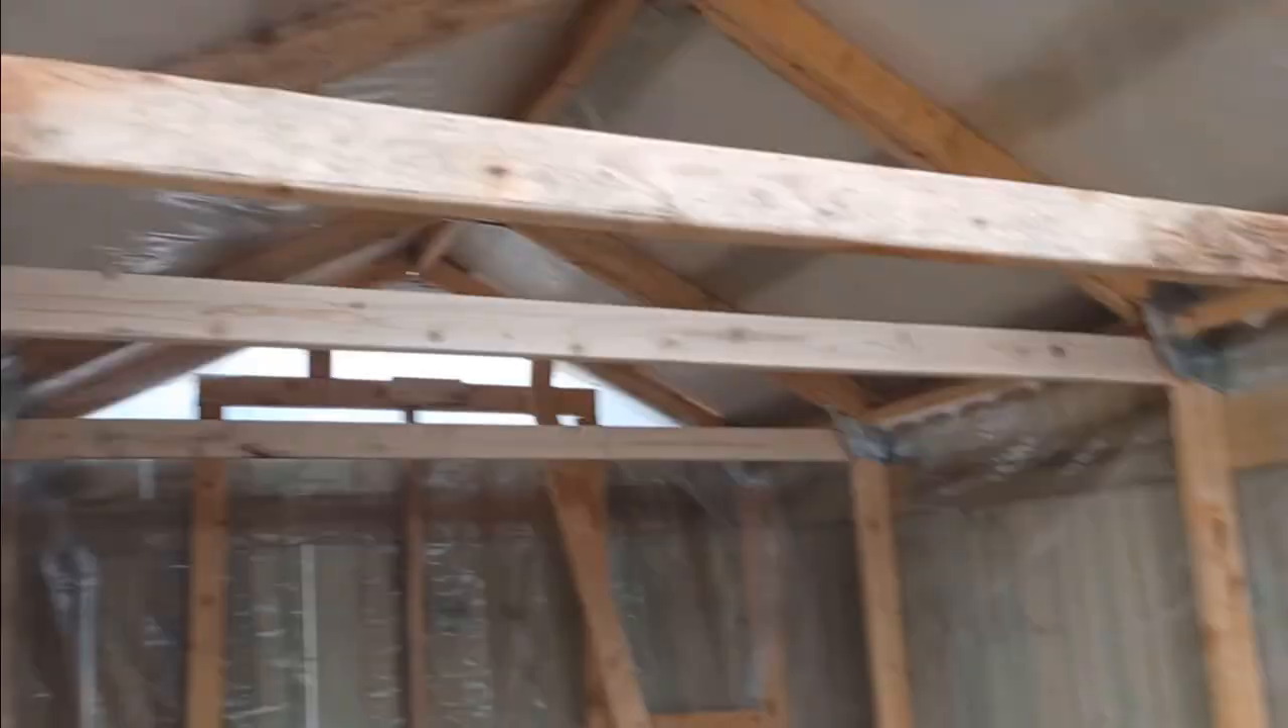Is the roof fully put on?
Yes.